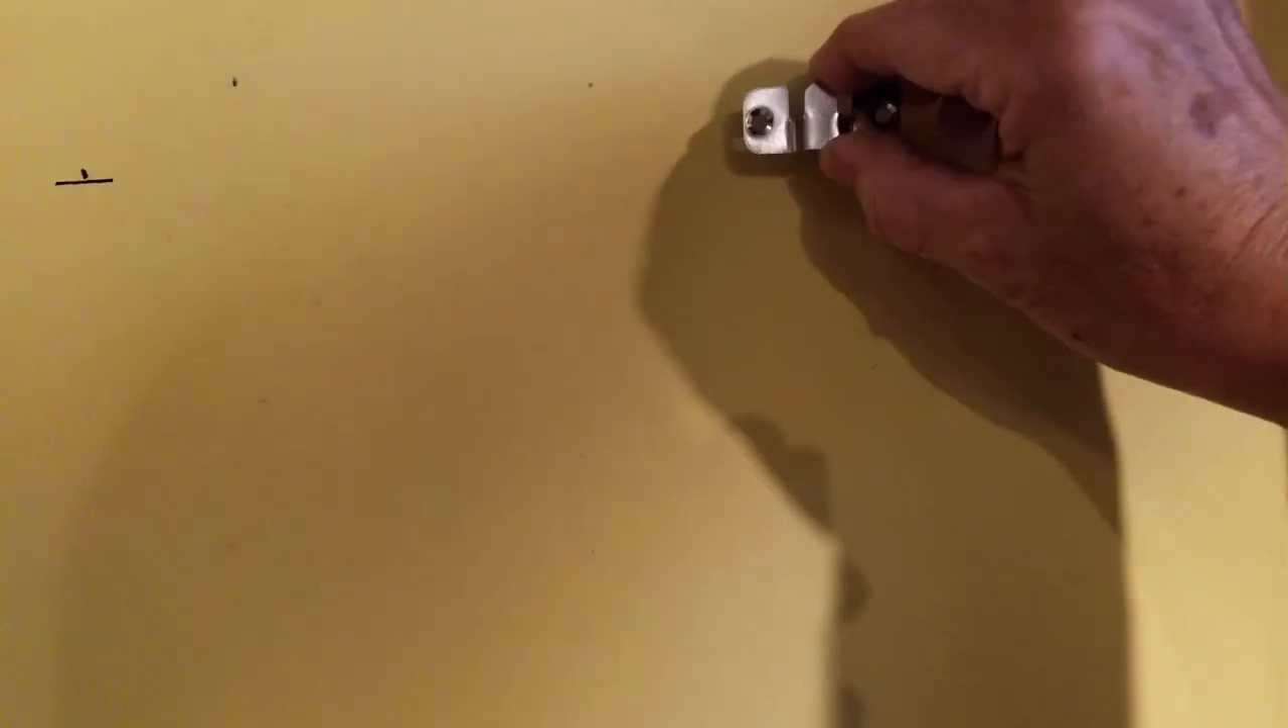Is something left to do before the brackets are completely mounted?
Yes.